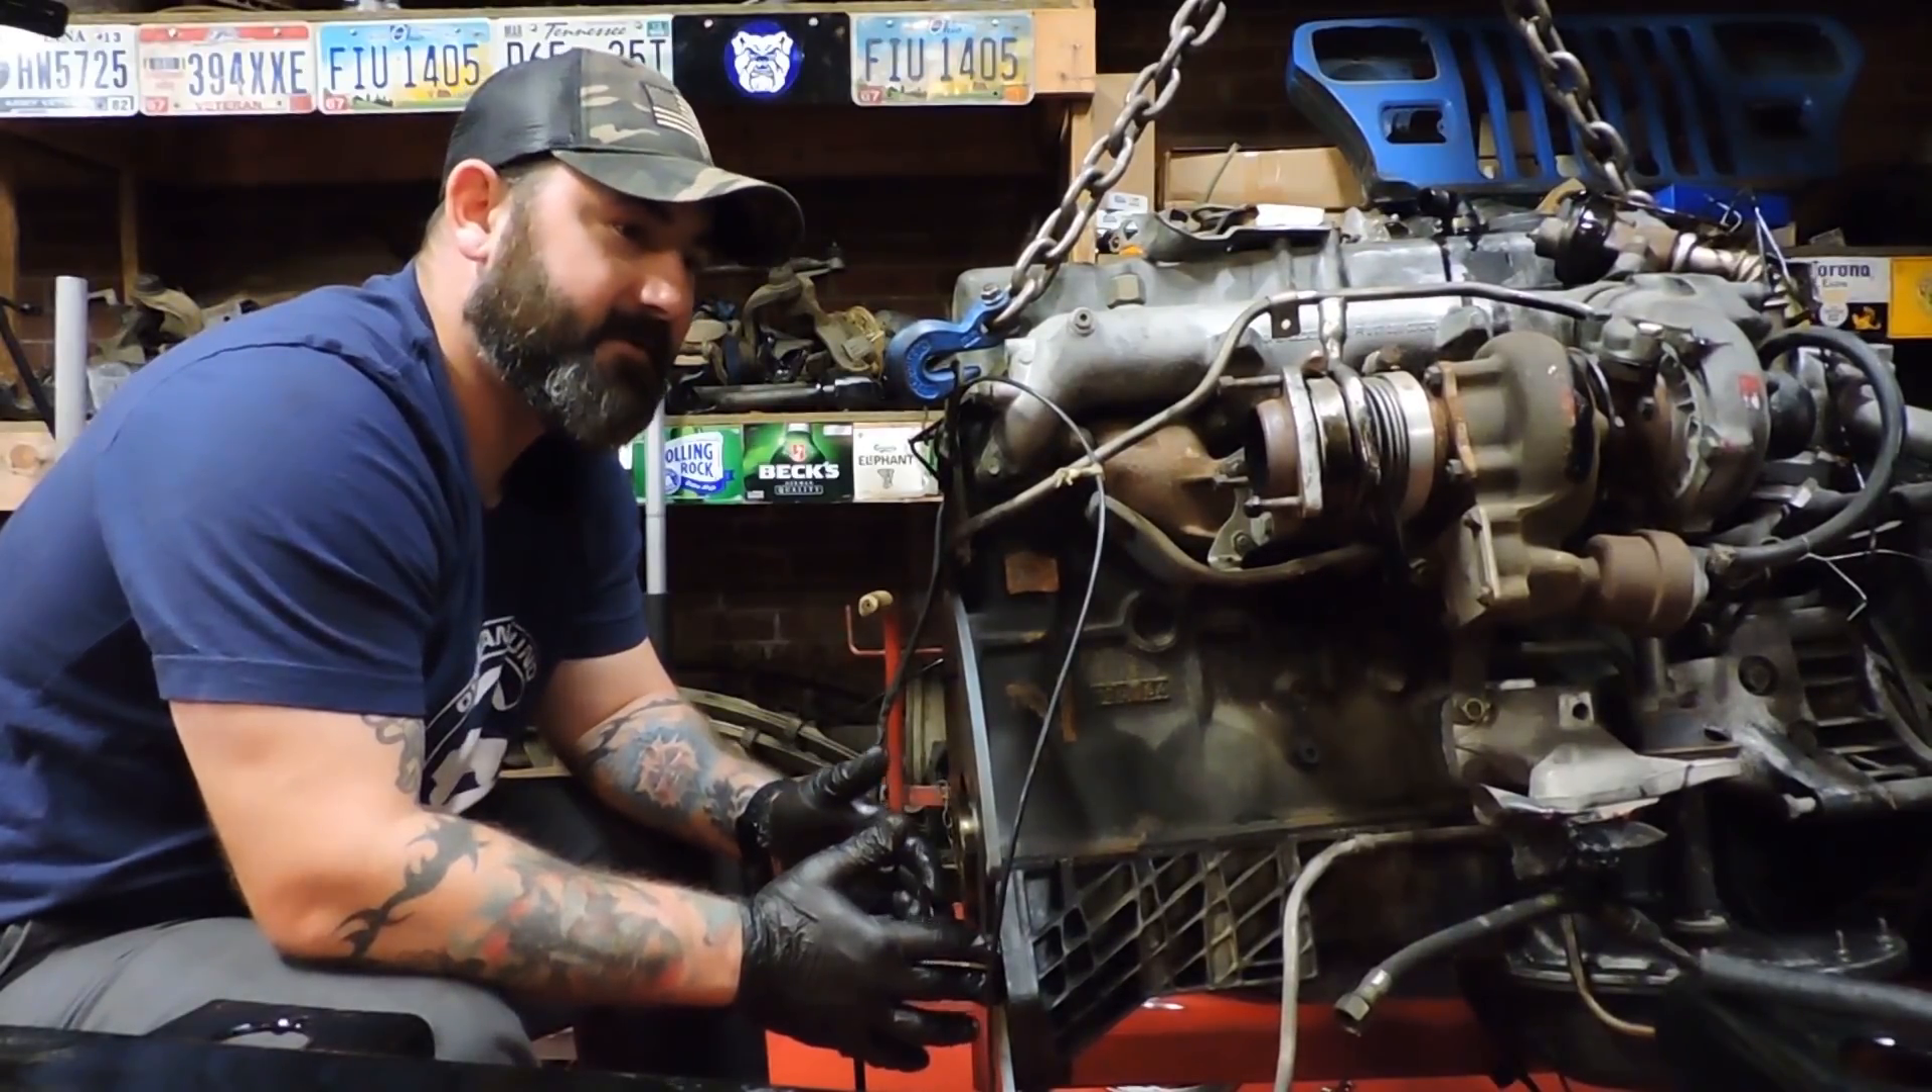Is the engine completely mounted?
No.